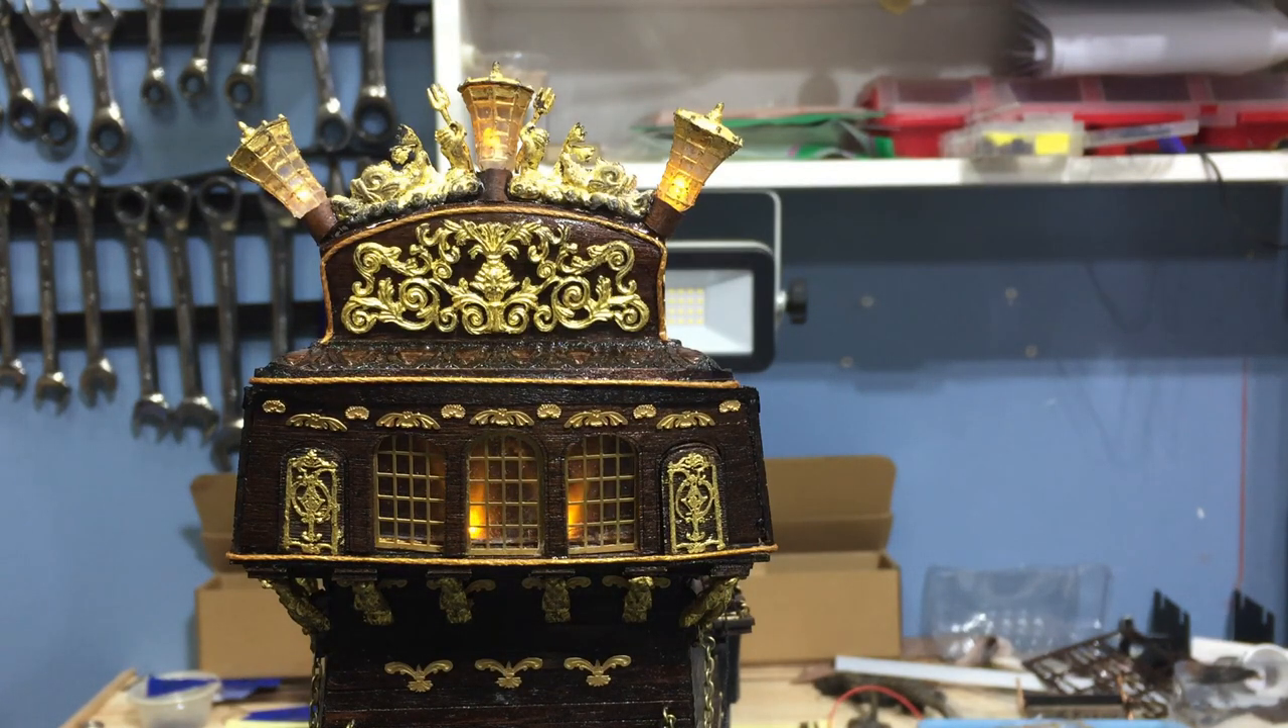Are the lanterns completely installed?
Yes.